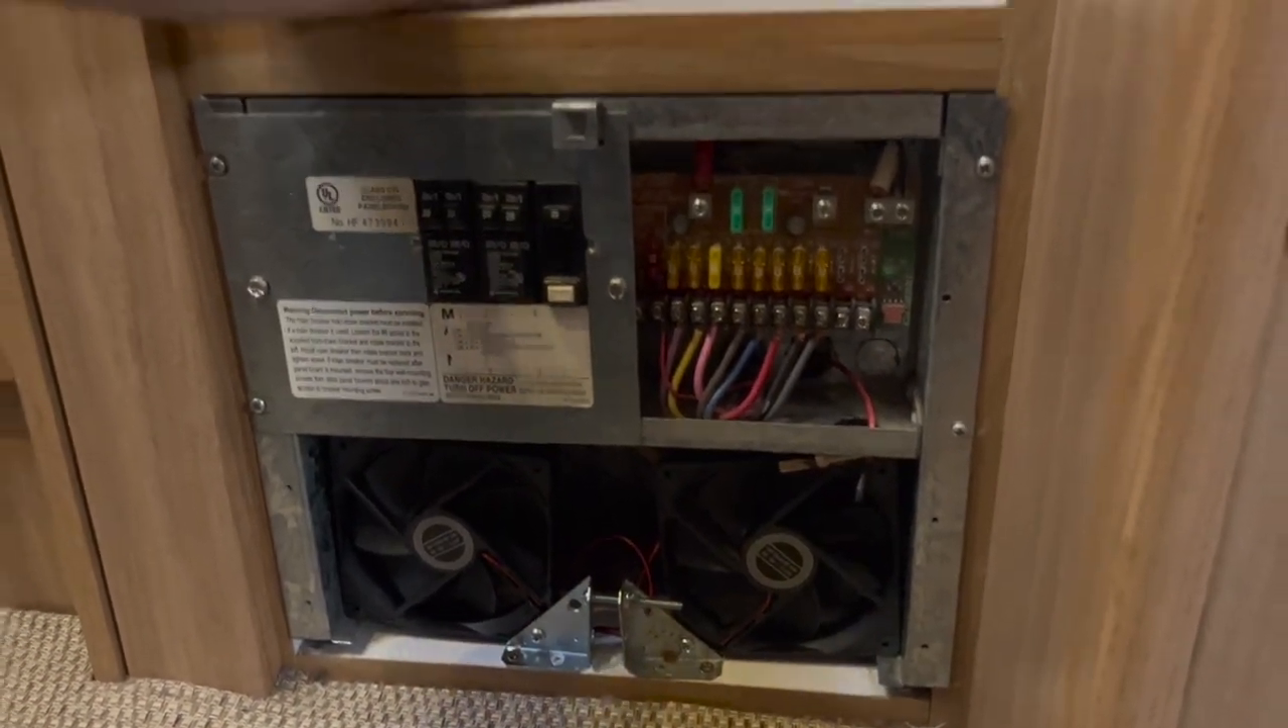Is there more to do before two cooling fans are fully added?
No.